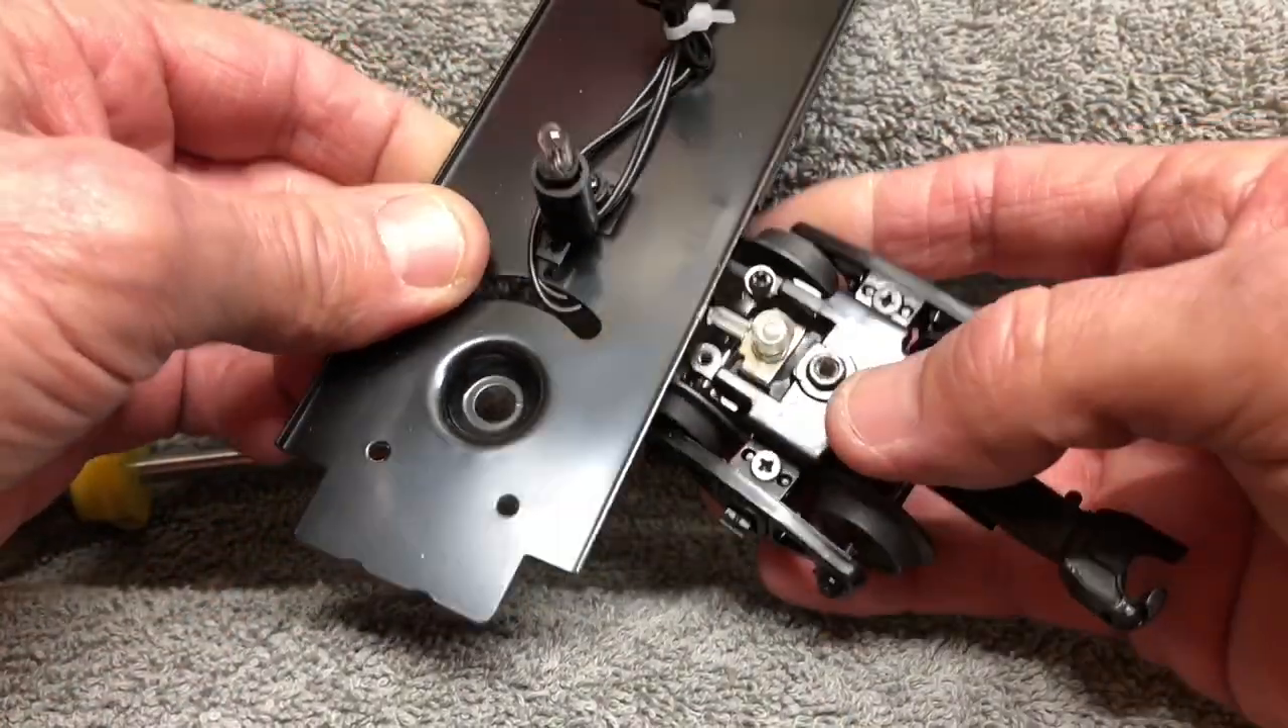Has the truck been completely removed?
Yes.